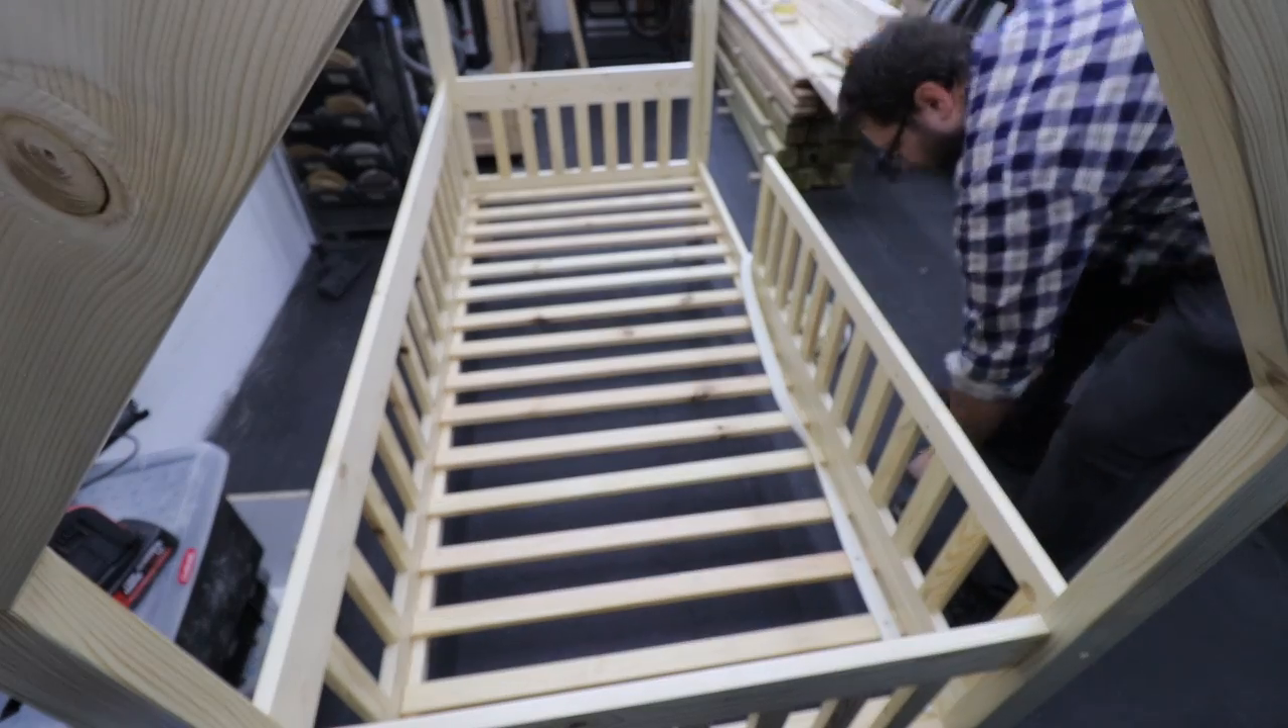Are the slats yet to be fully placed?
No.